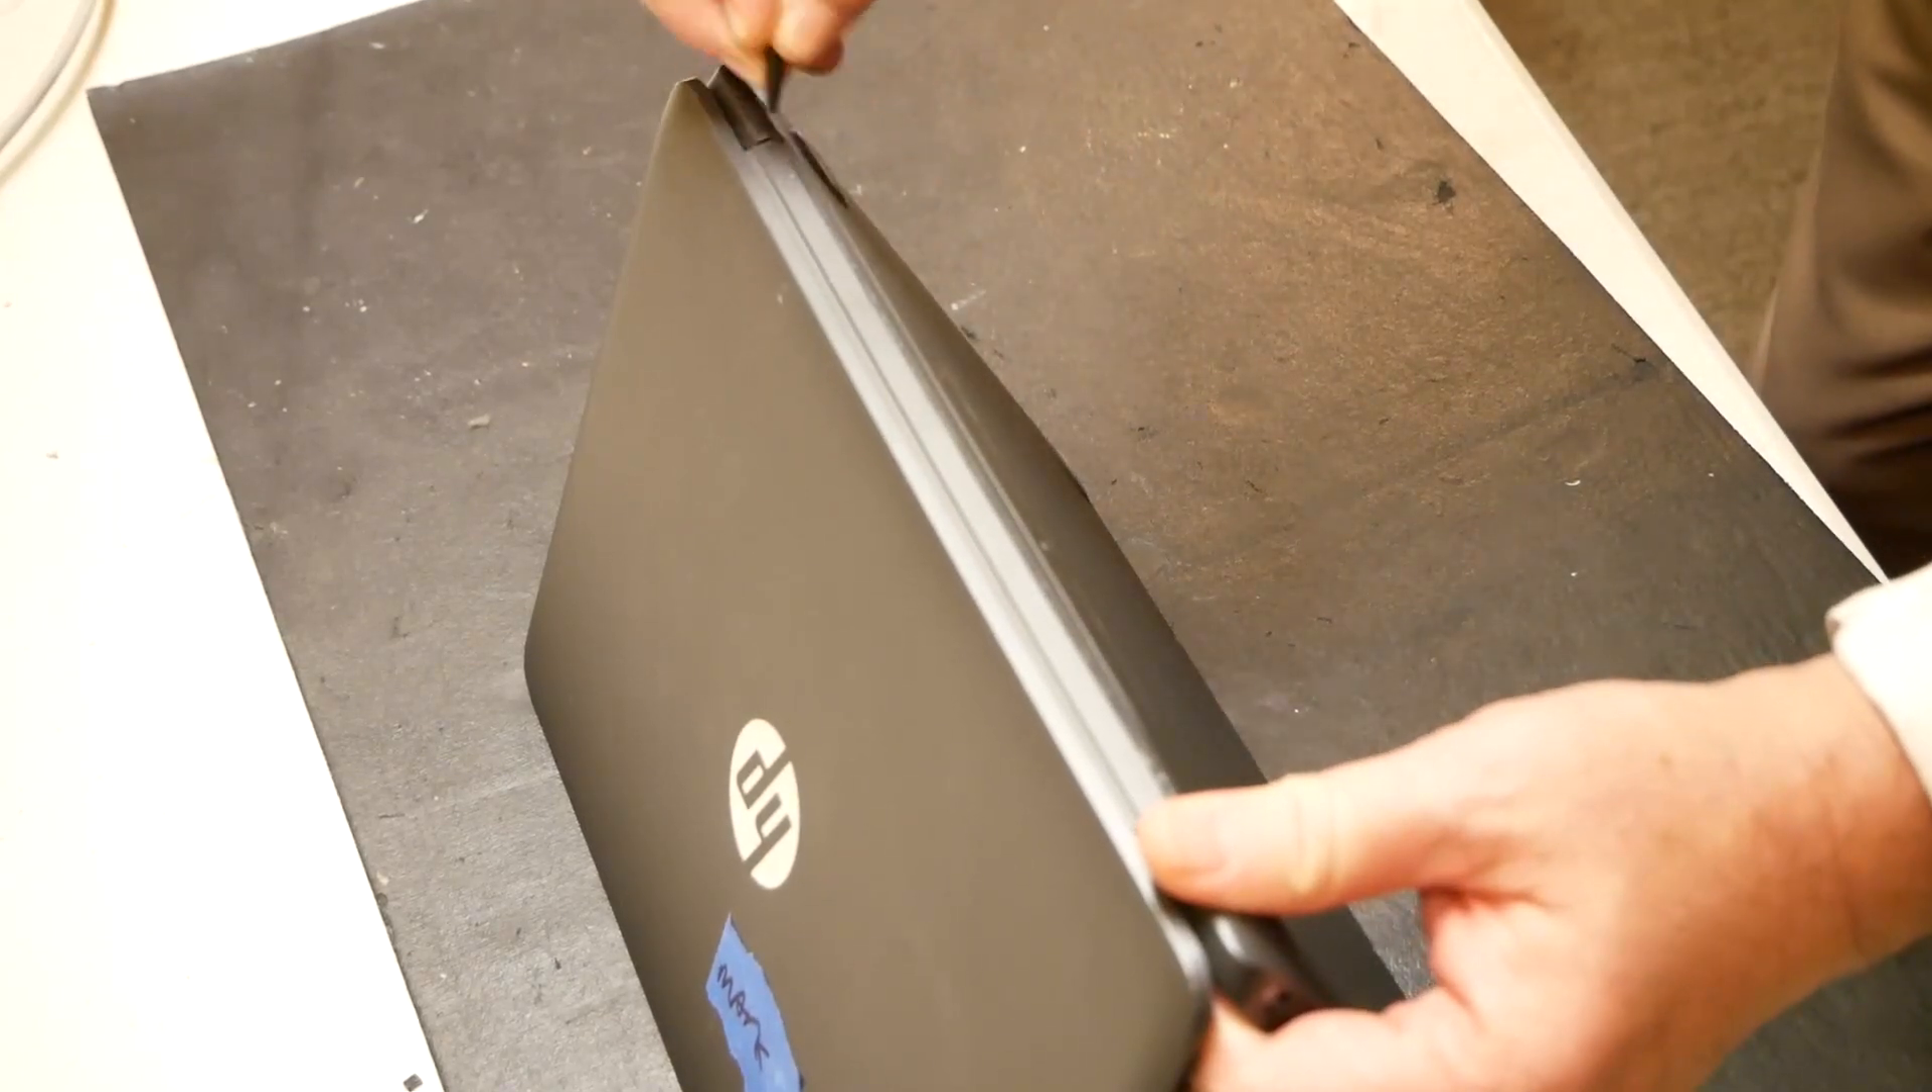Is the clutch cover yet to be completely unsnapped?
Yes.